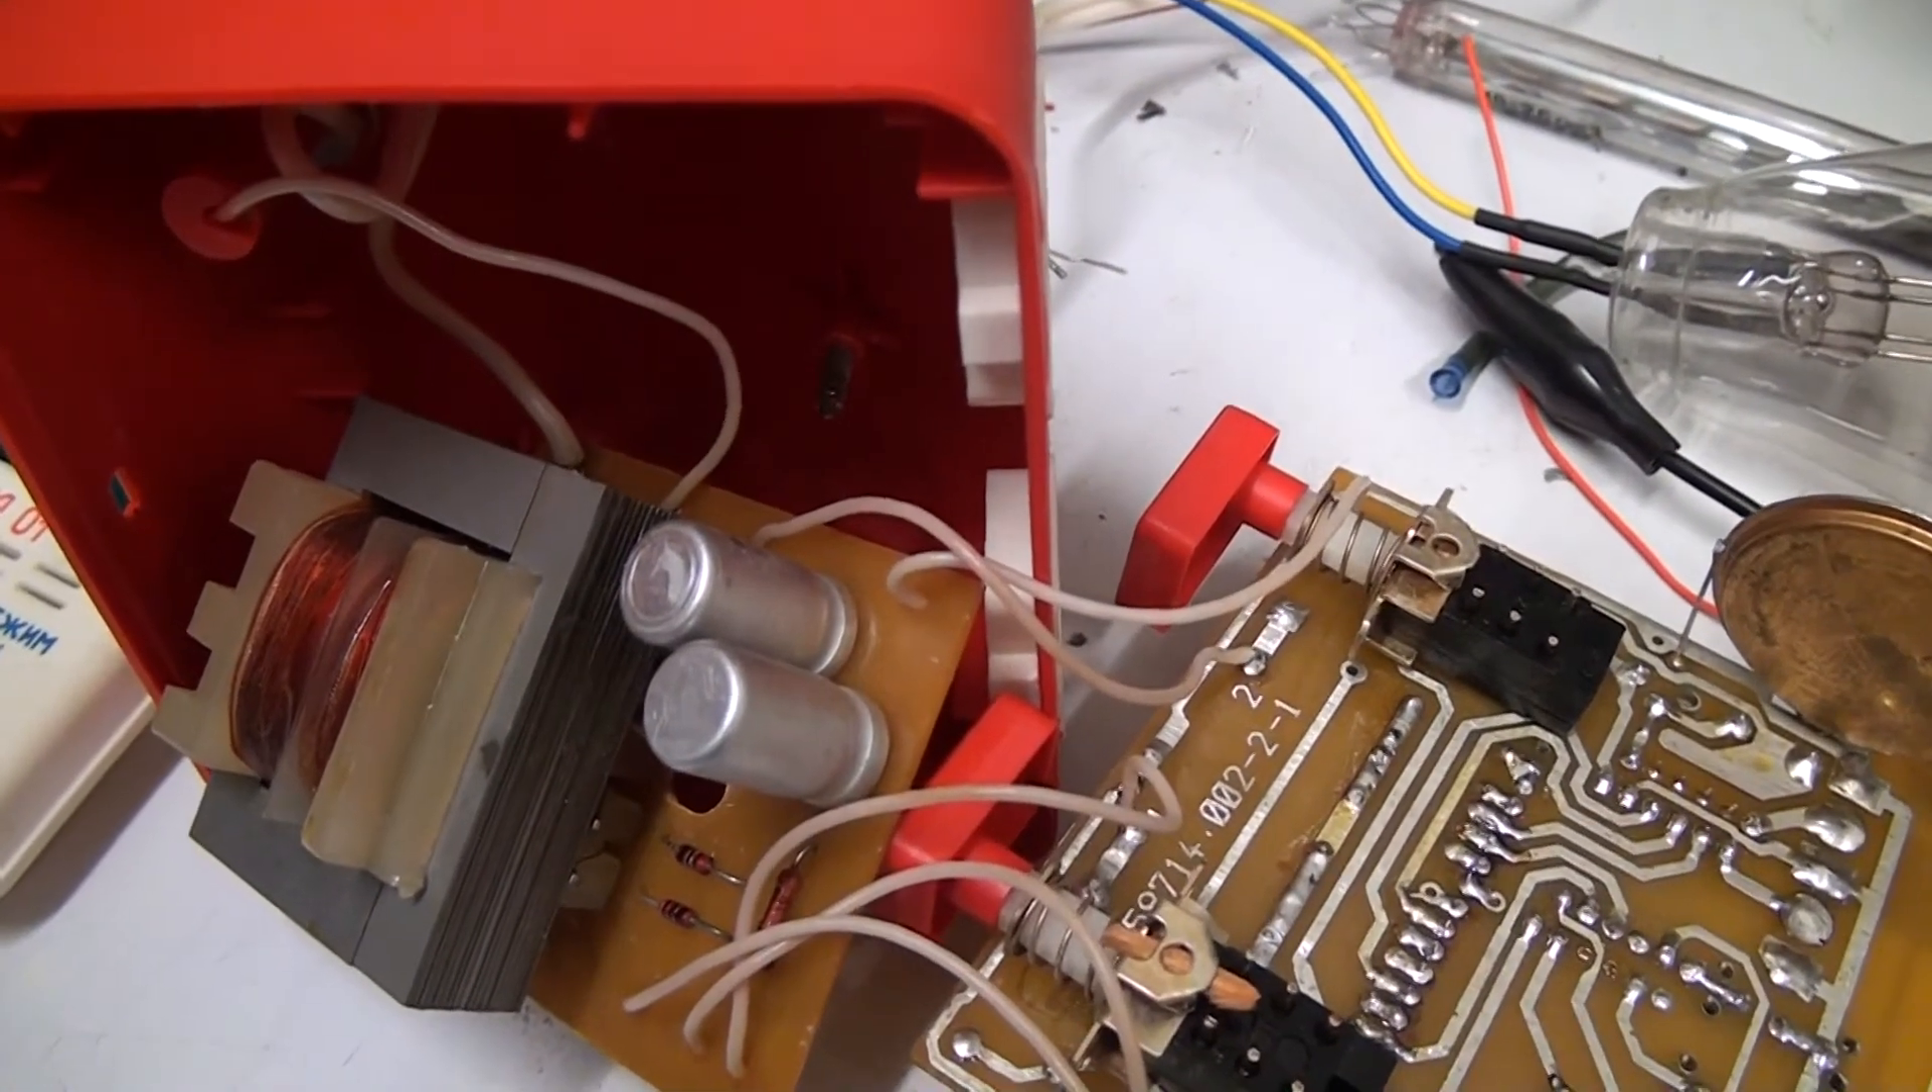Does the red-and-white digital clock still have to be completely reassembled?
Yes.